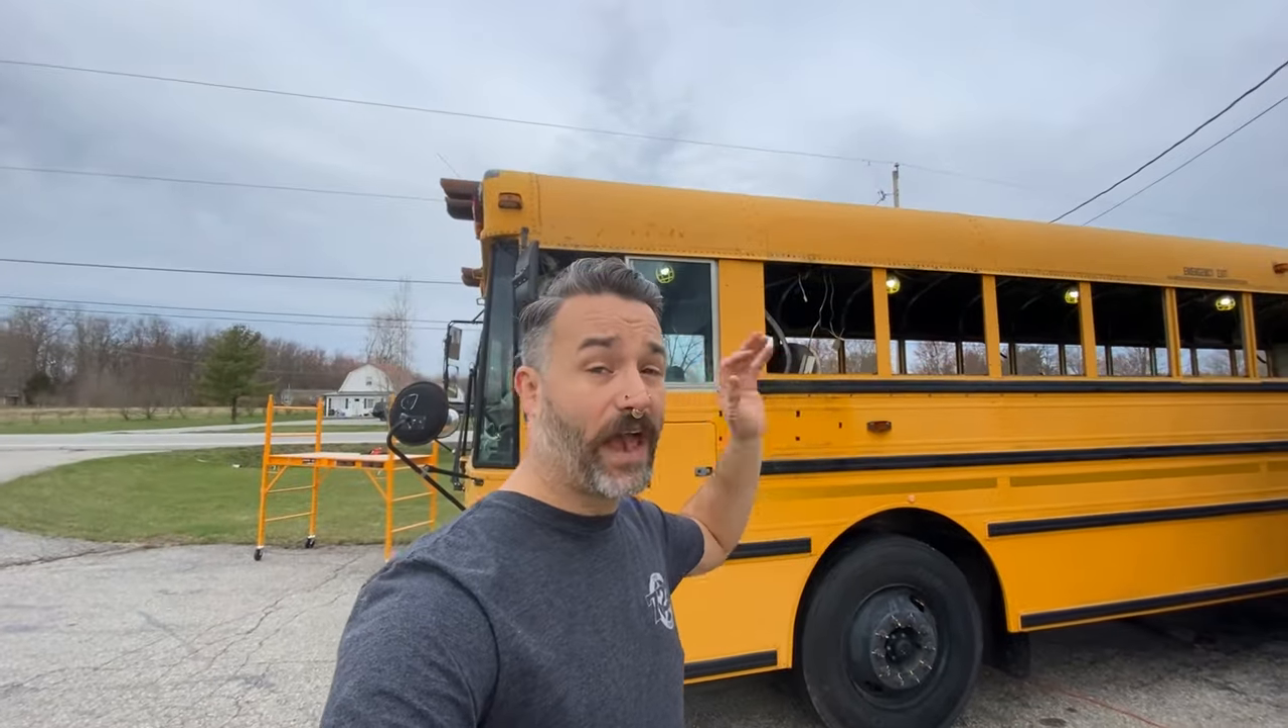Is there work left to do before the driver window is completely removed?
Yes.